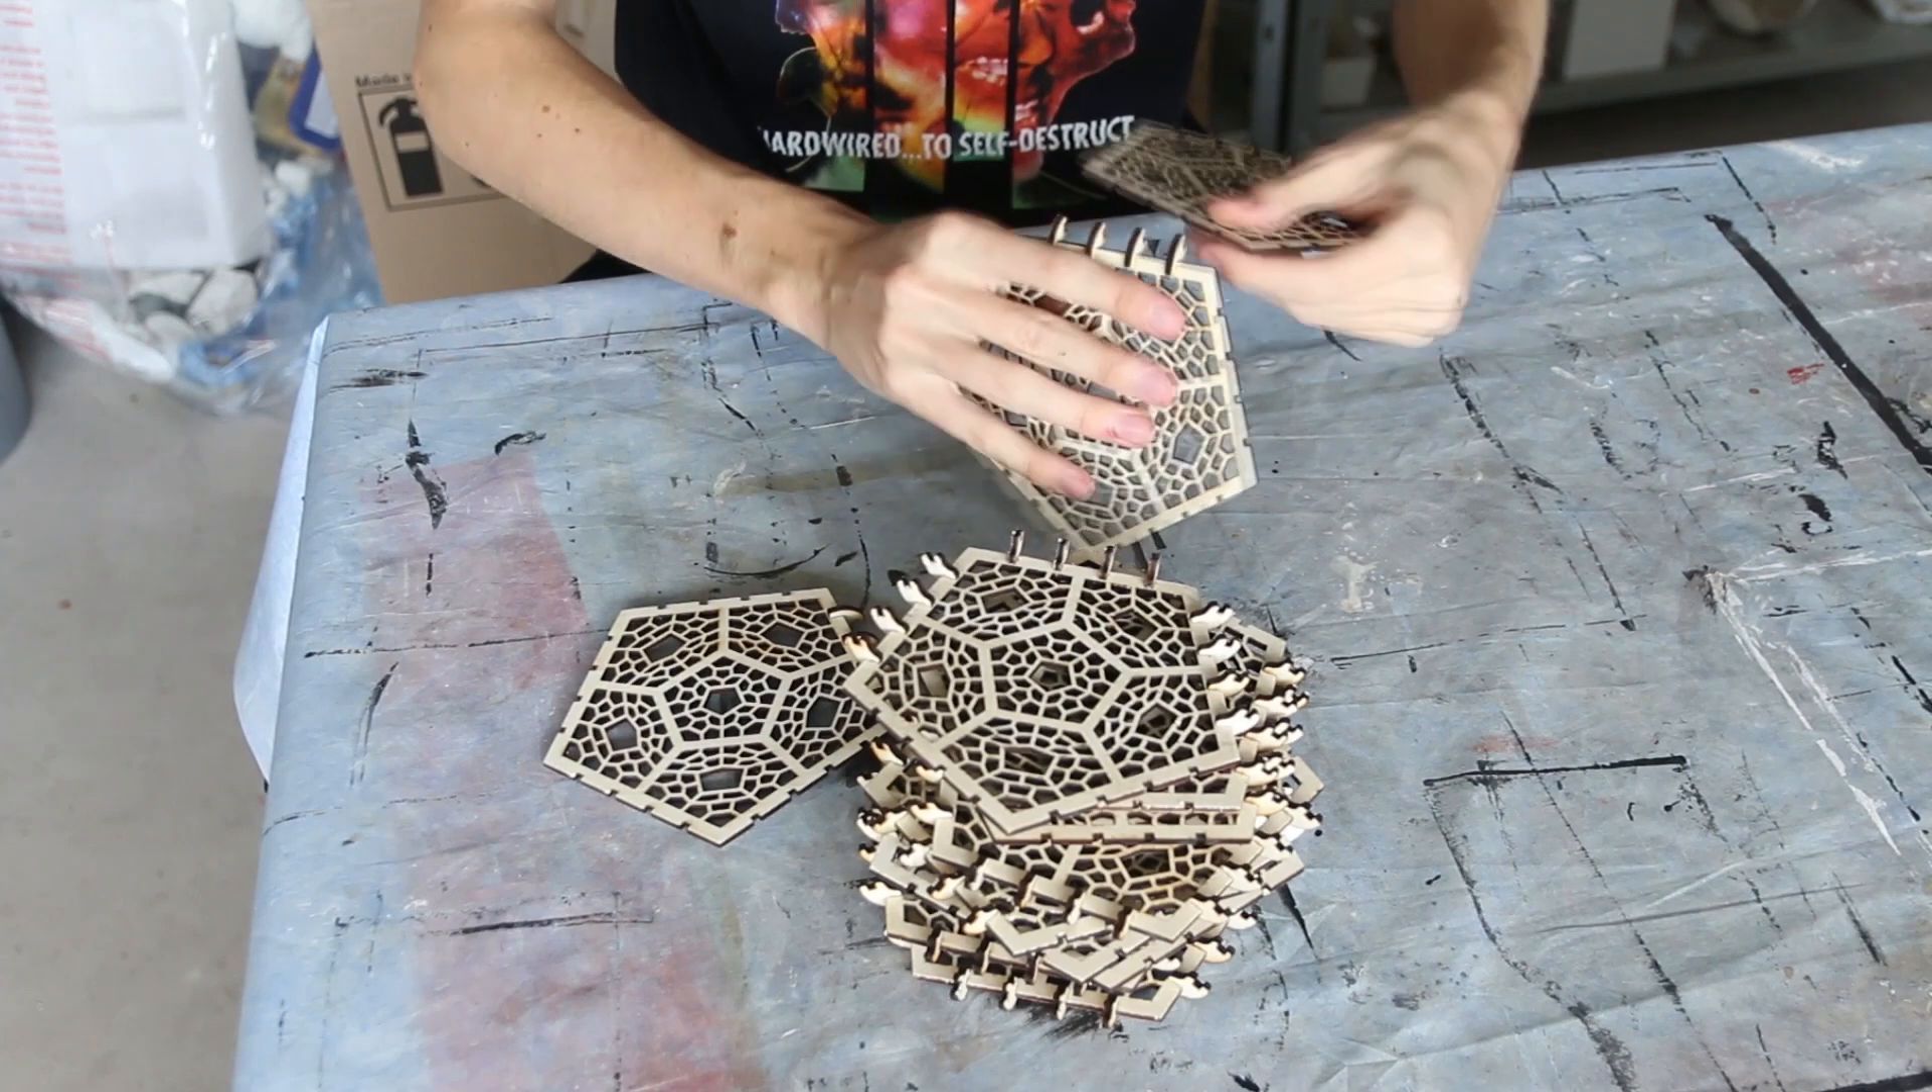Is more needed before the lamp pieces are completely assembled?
Yes.